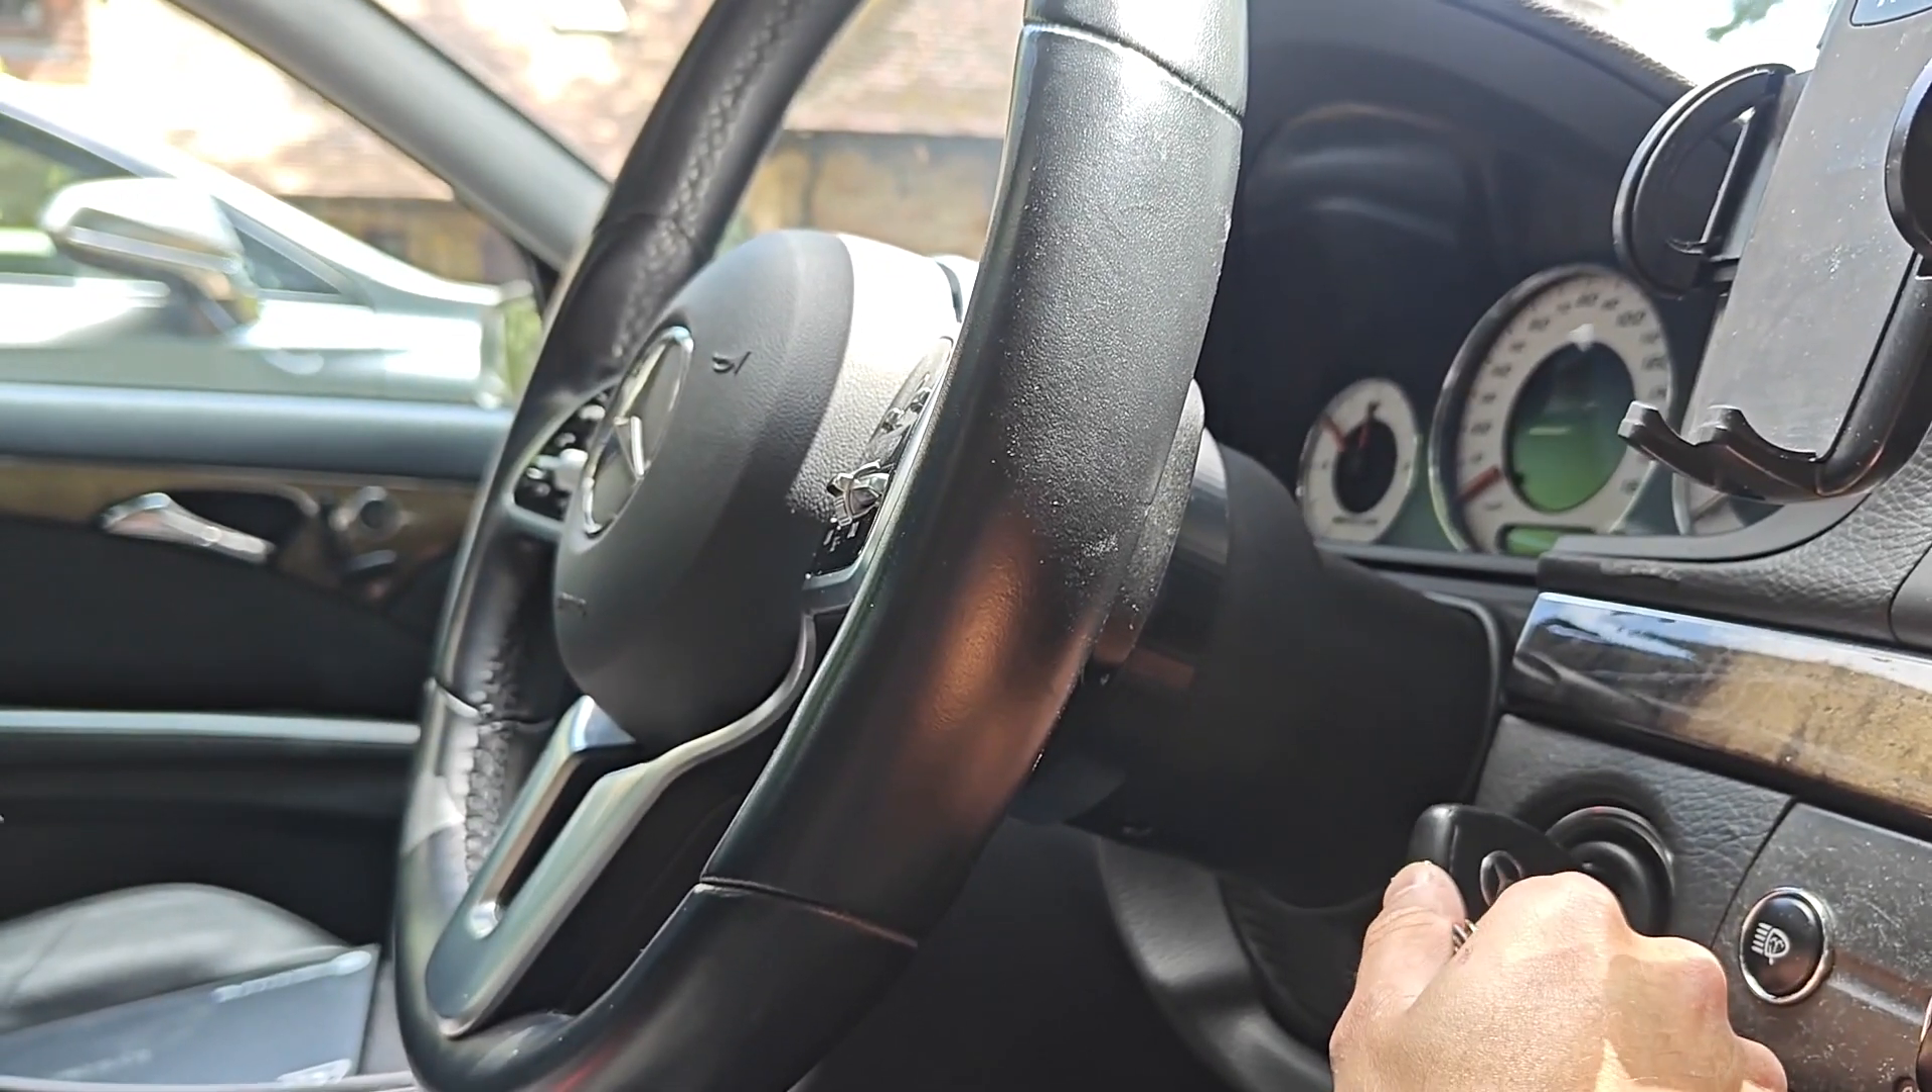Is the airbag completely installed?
Yes.